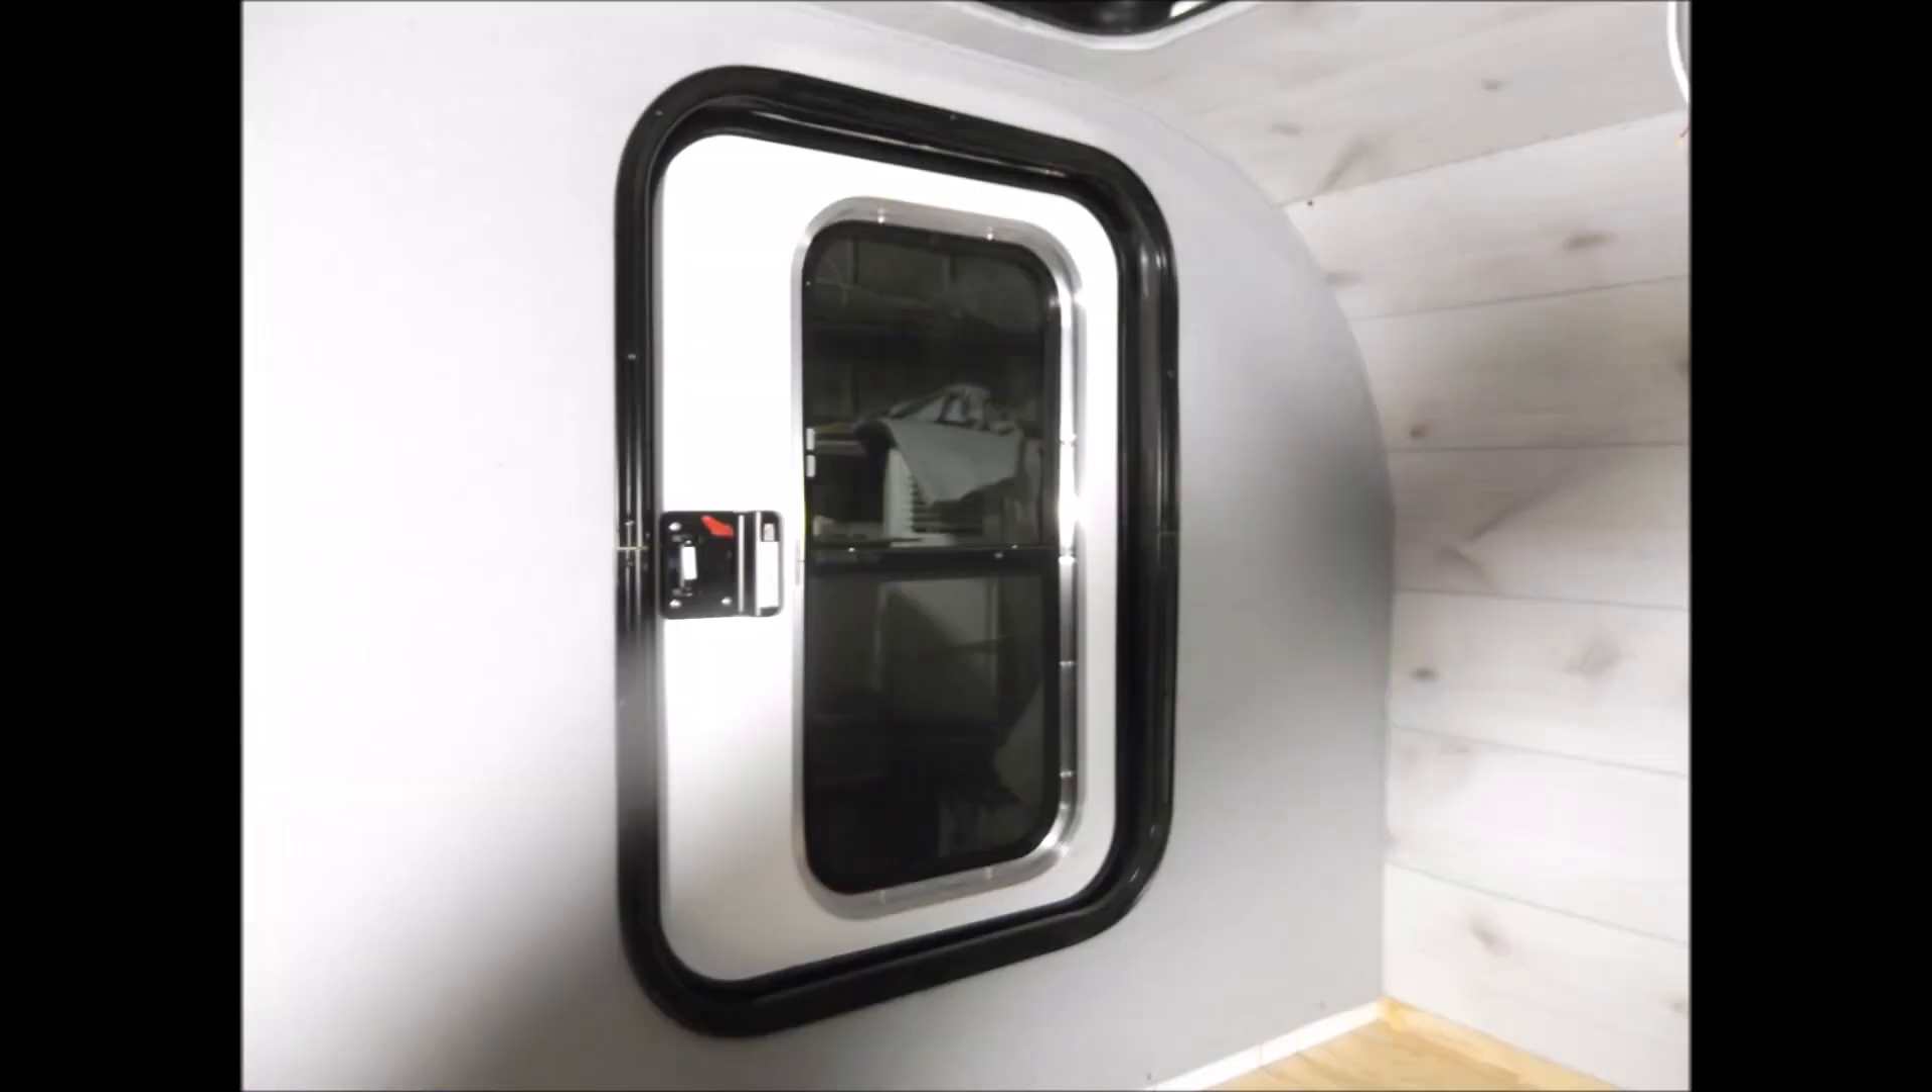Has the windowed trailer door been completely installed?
Yes.